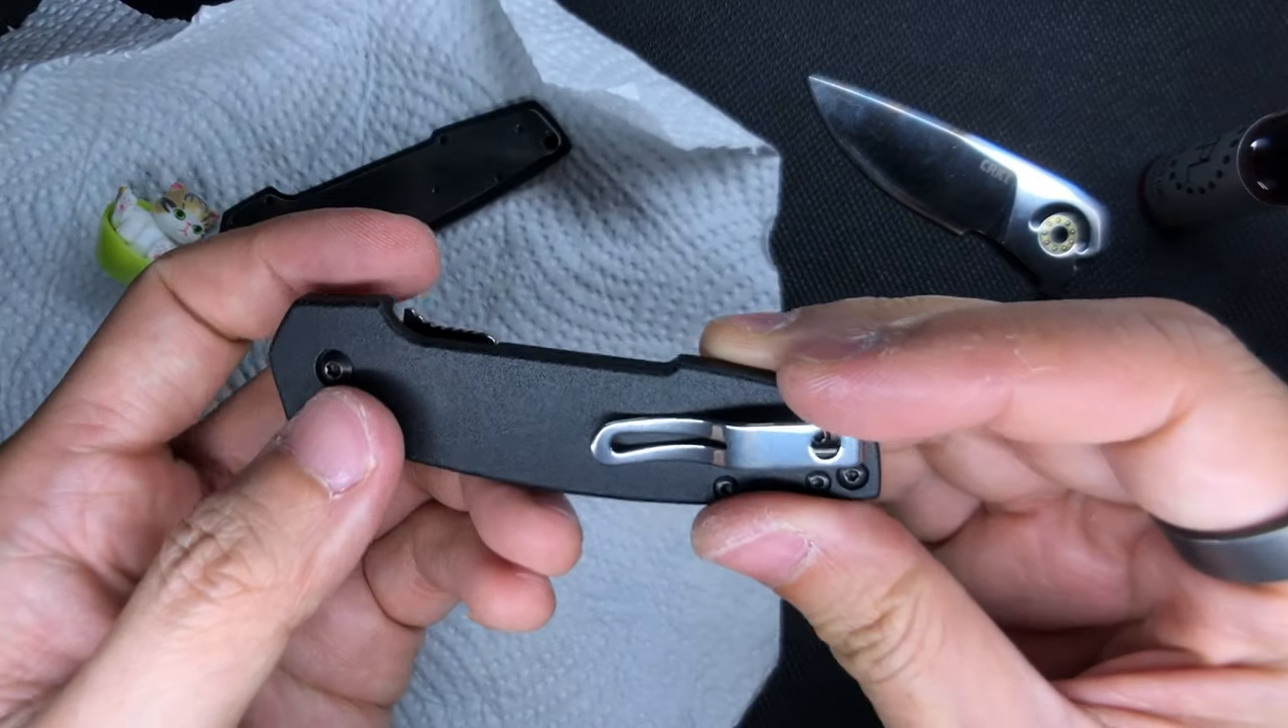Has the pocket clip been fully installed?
Yes.